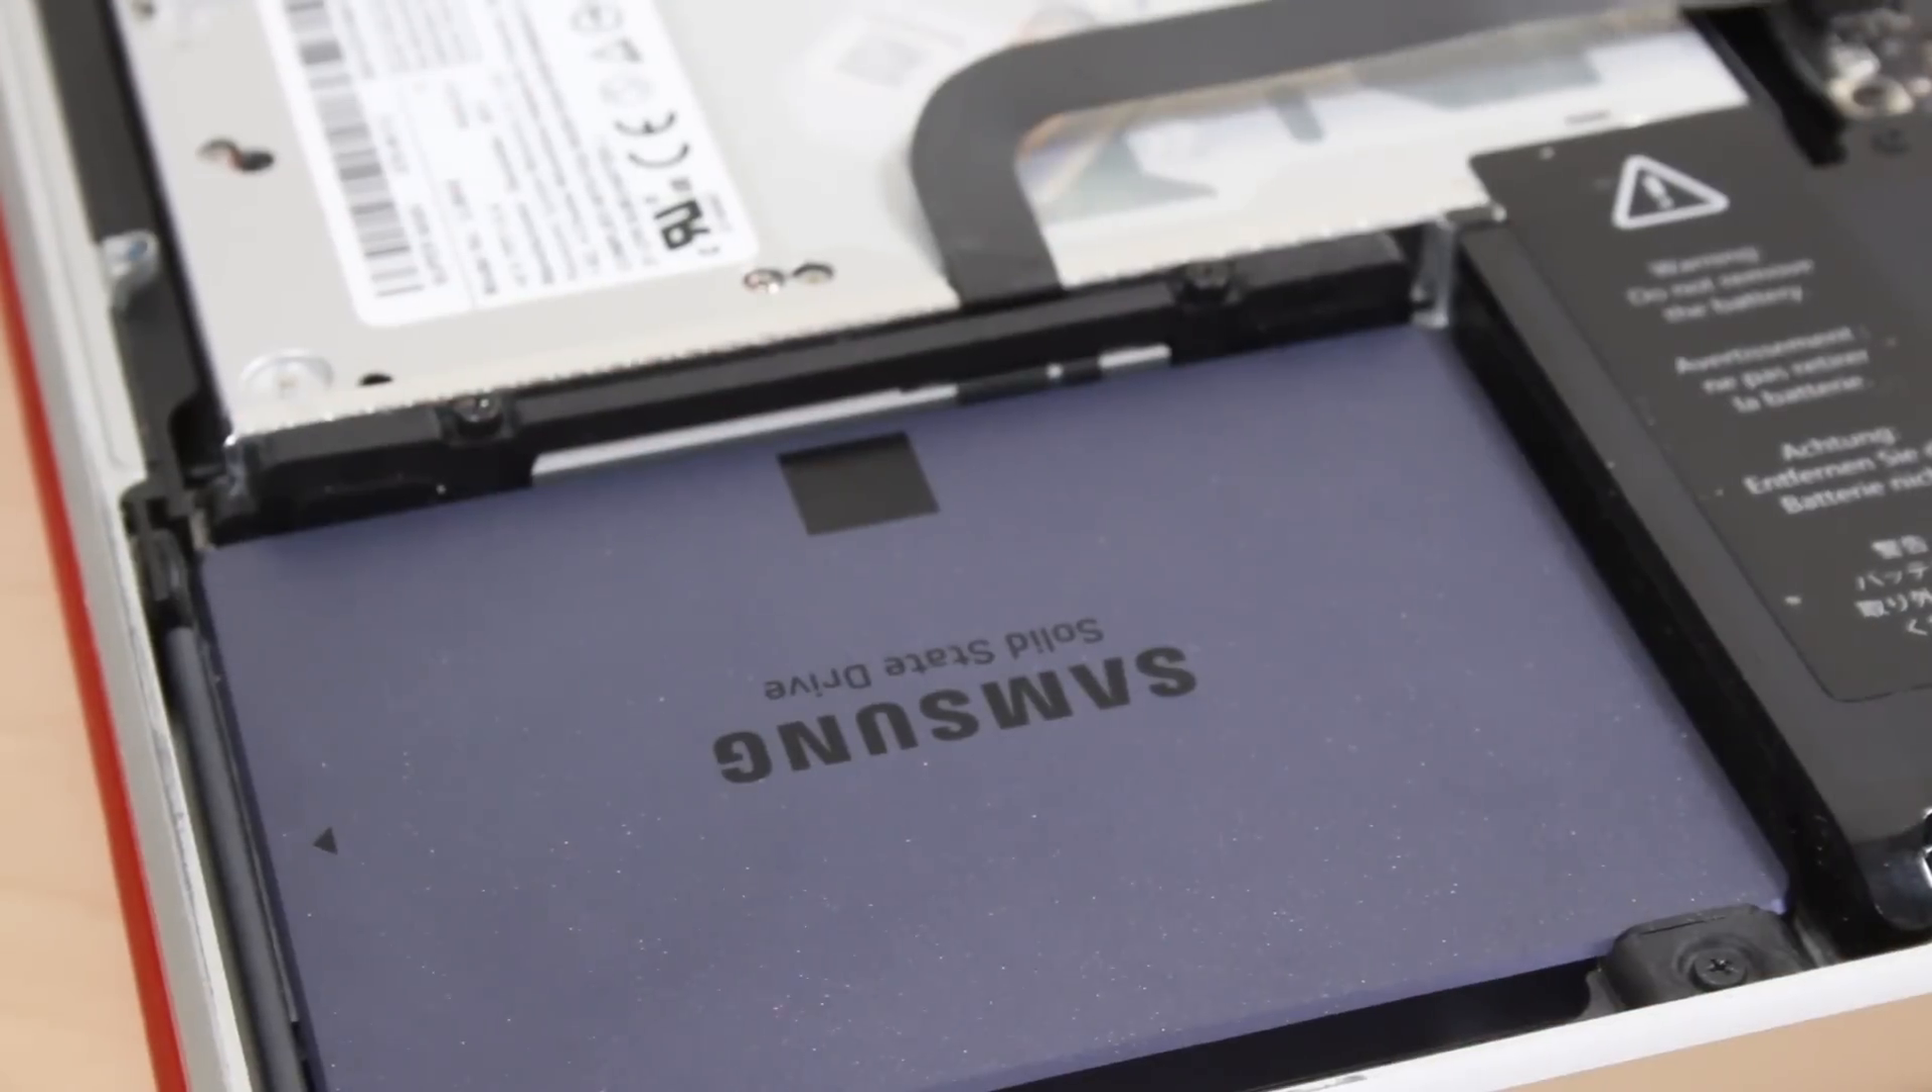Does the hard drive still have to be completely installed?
No.